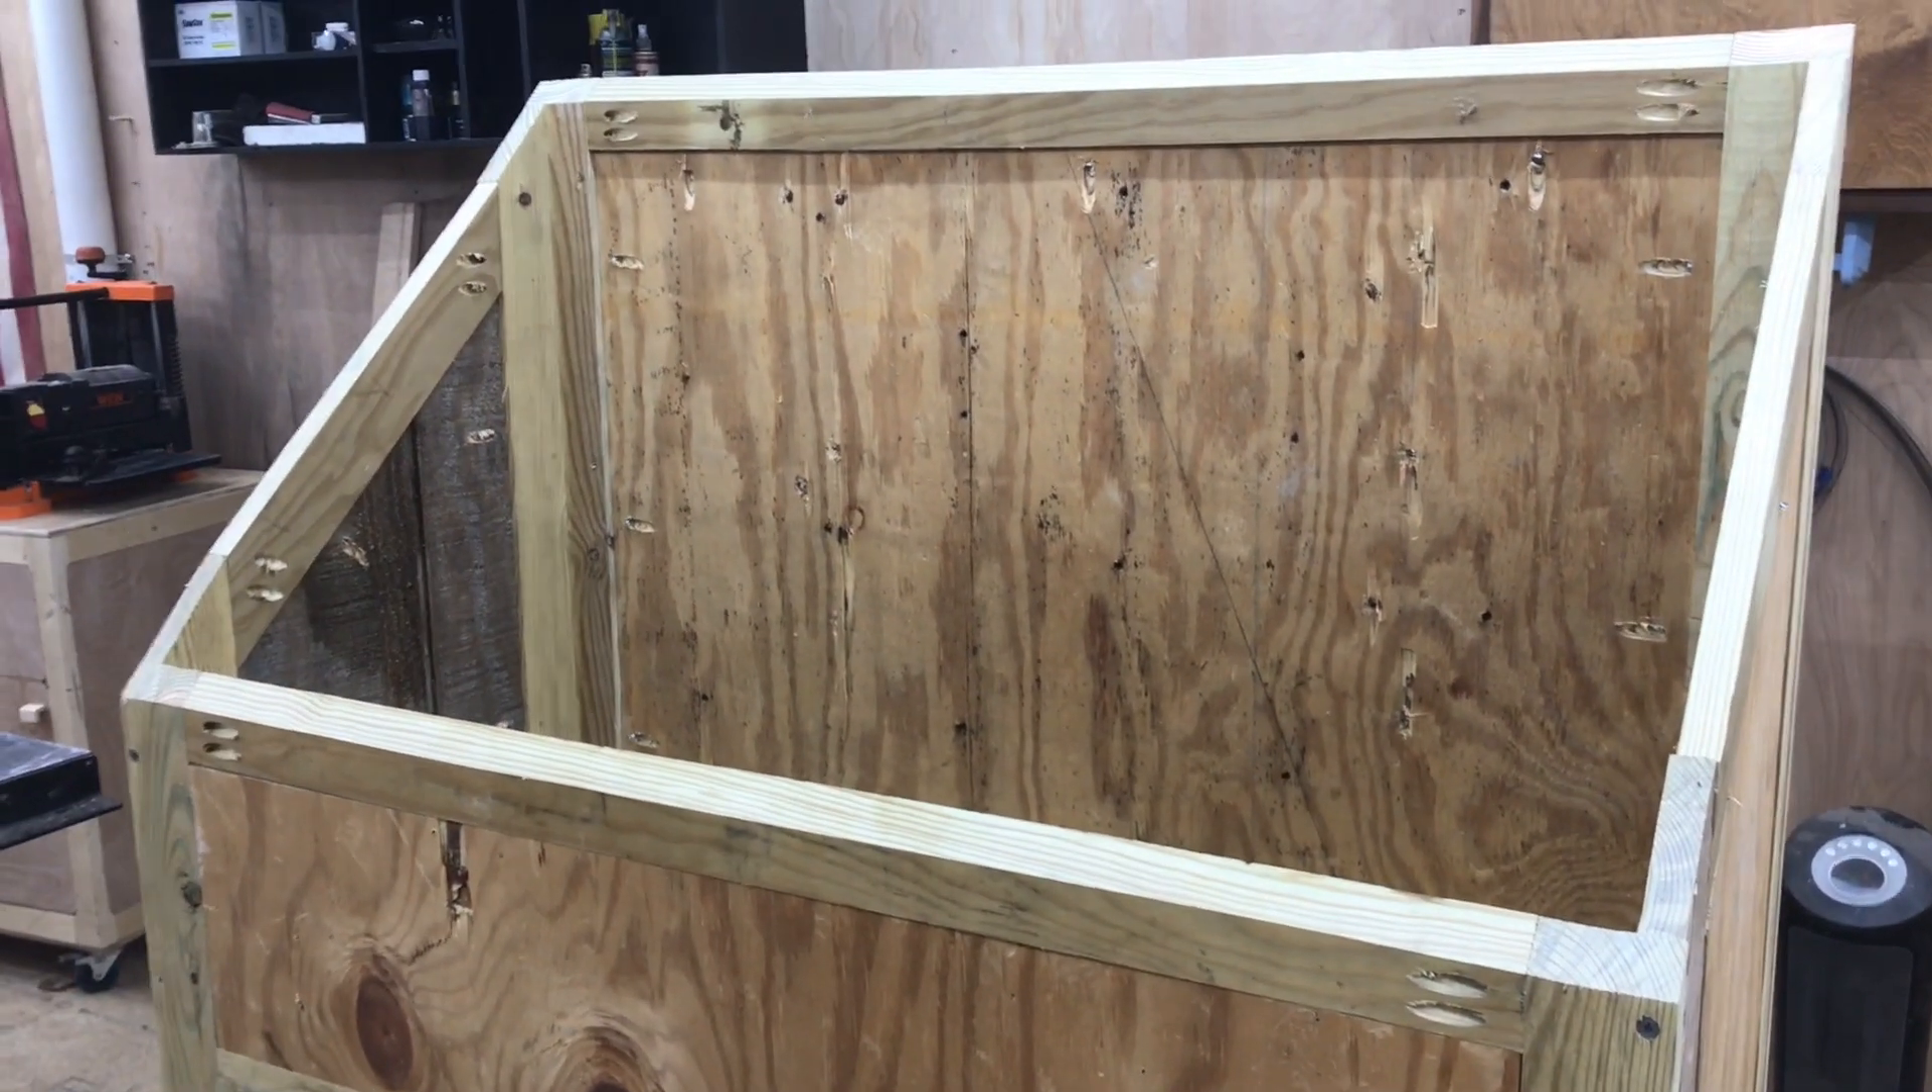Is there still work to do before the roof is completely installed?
Yes.